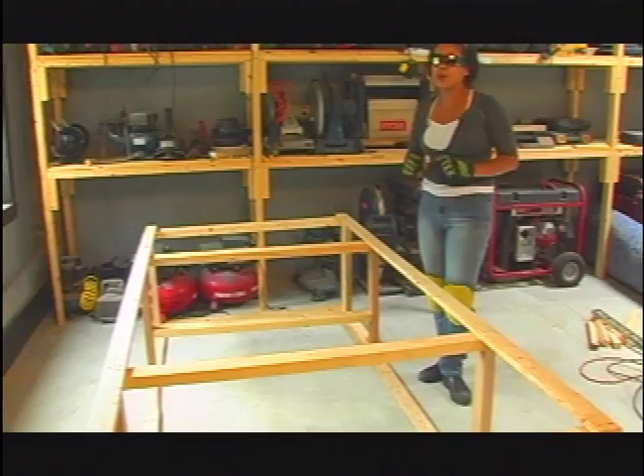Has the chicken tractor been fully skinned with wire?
No.